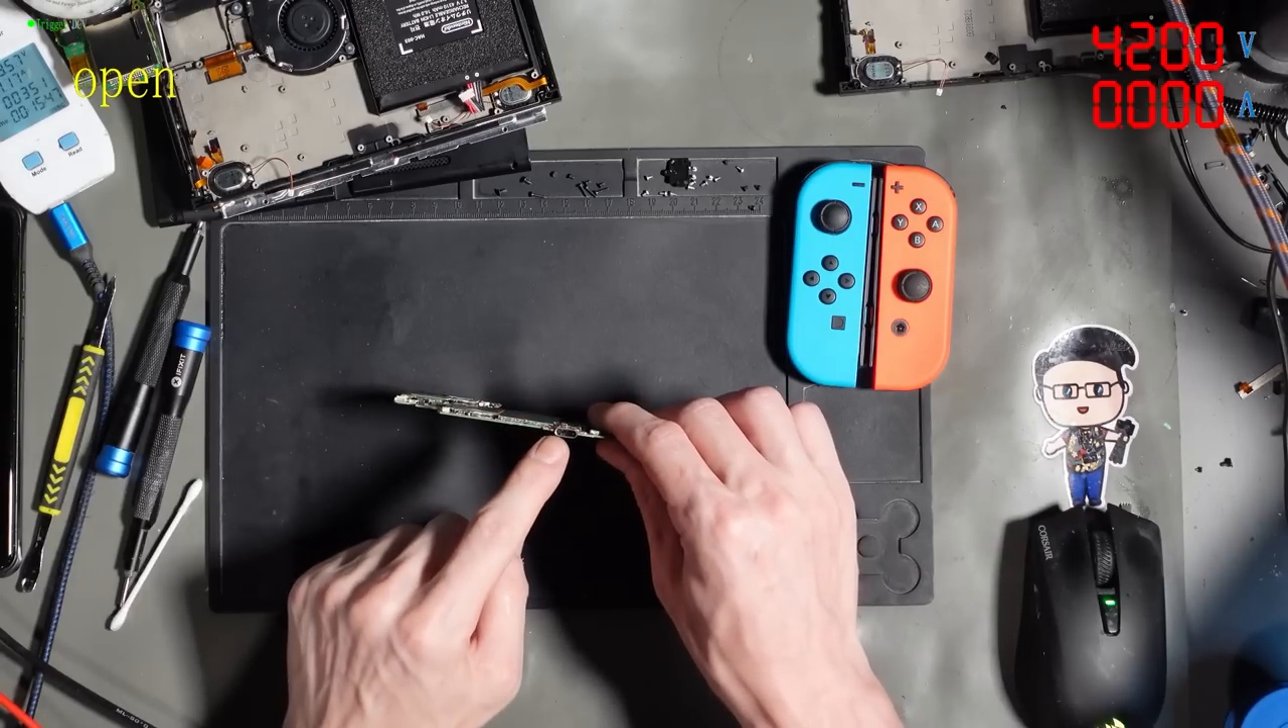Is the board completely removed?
Yes.